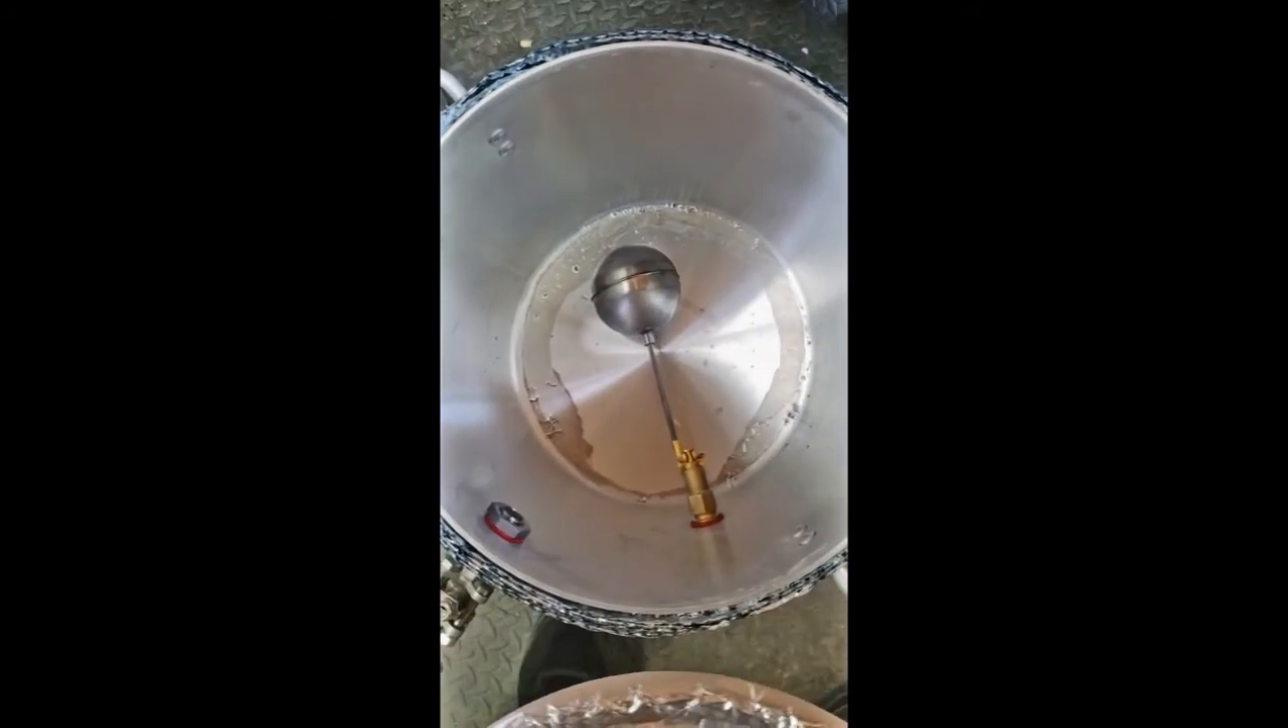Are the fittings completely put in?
Yes.